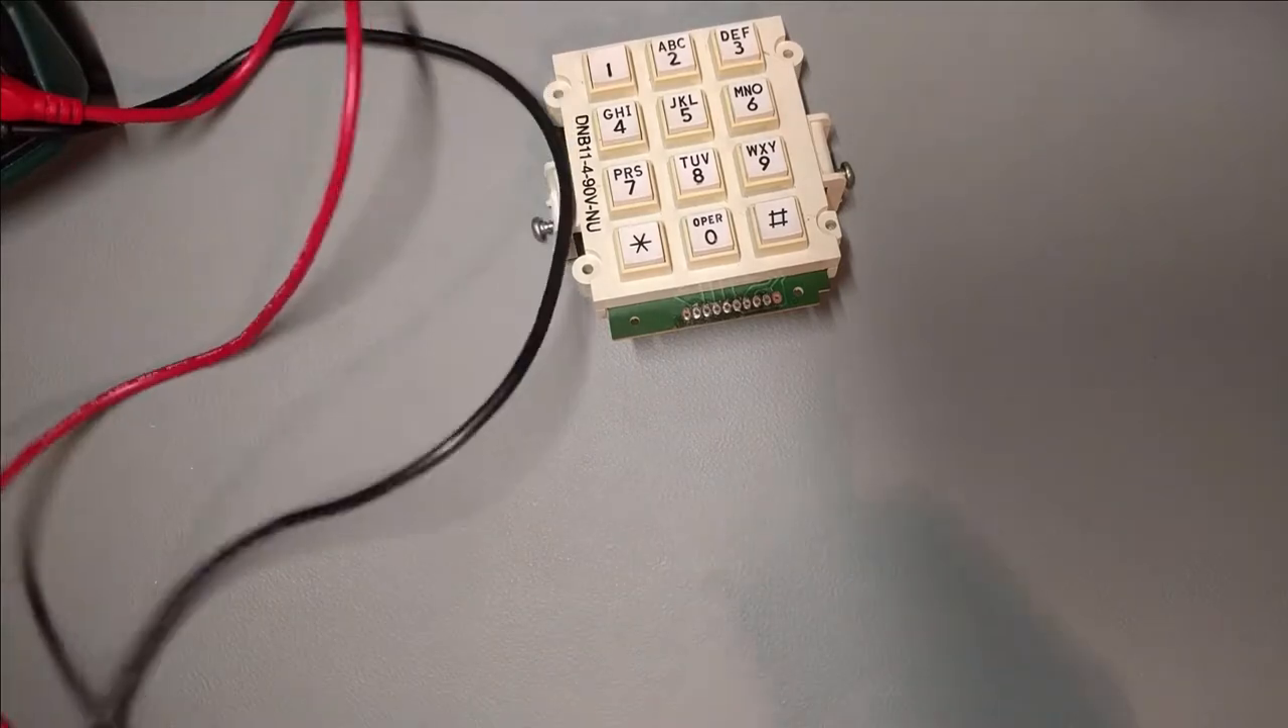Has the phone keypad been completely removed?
Yes.